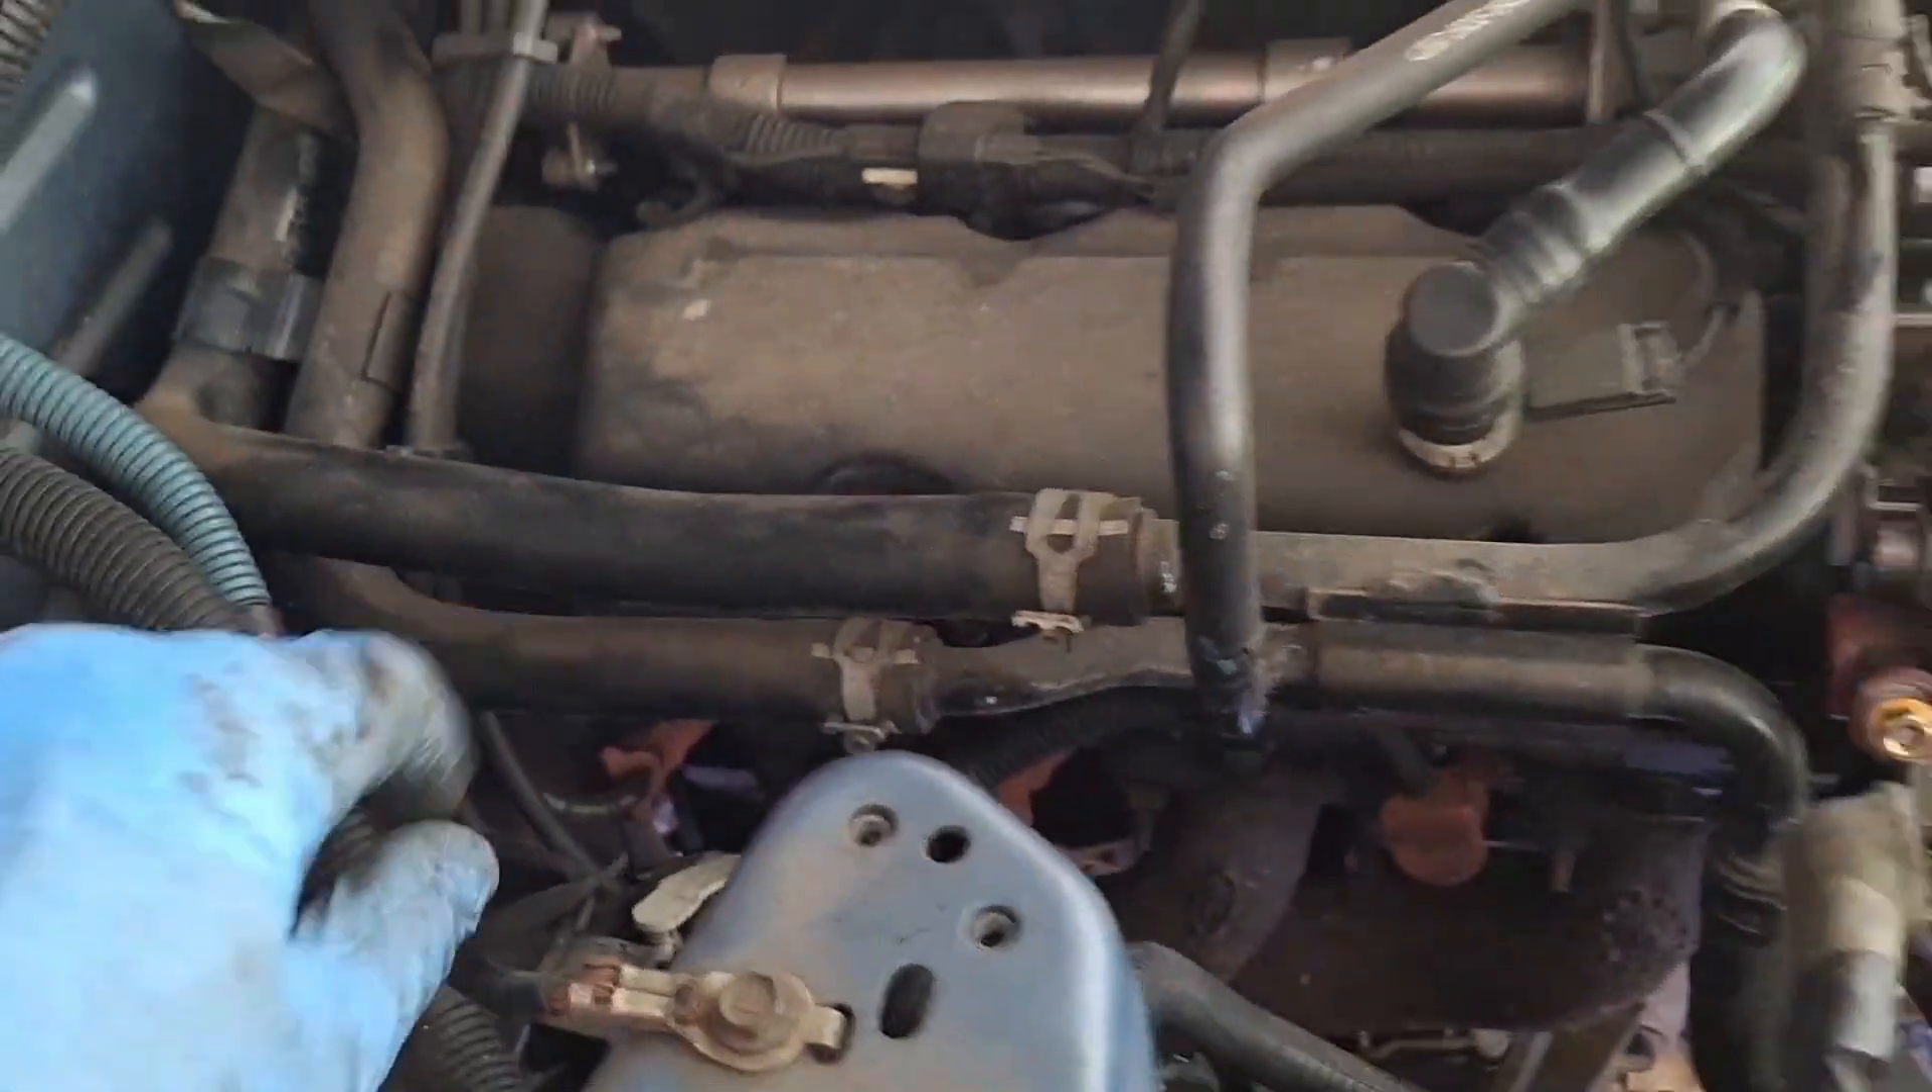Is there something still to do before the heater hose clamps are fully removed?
Yes.